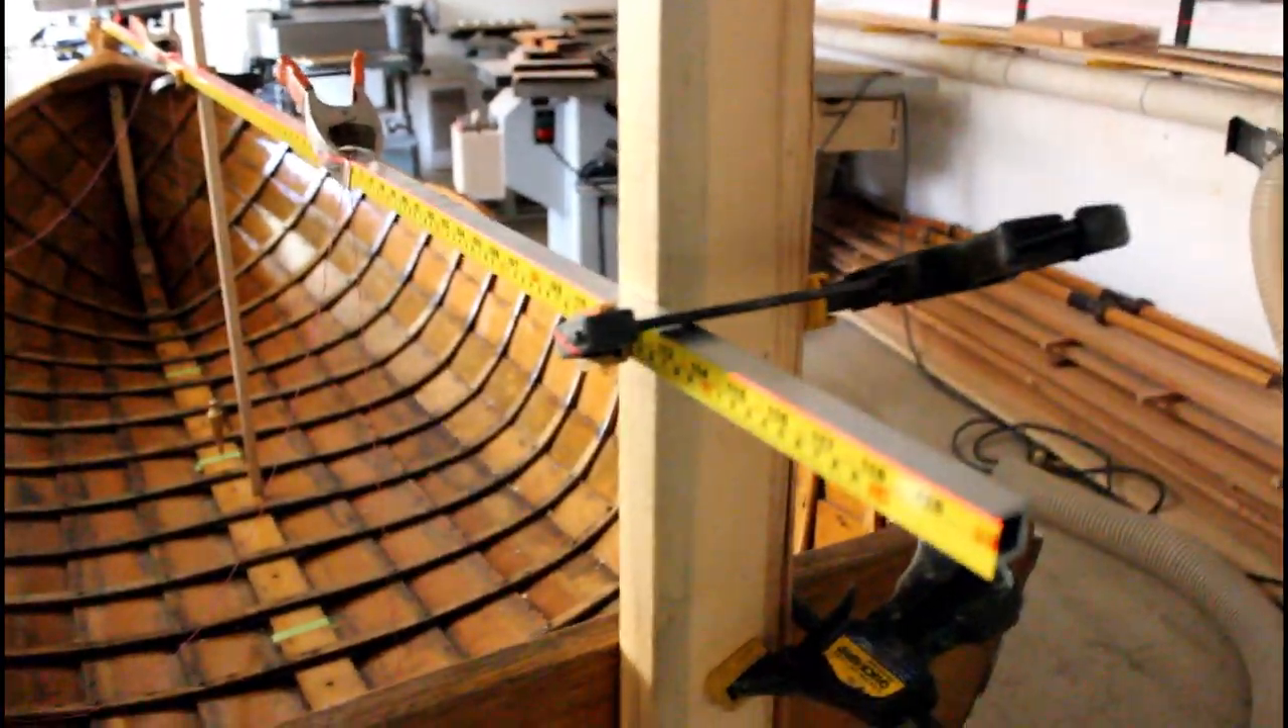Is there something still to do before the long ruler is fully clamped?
No.